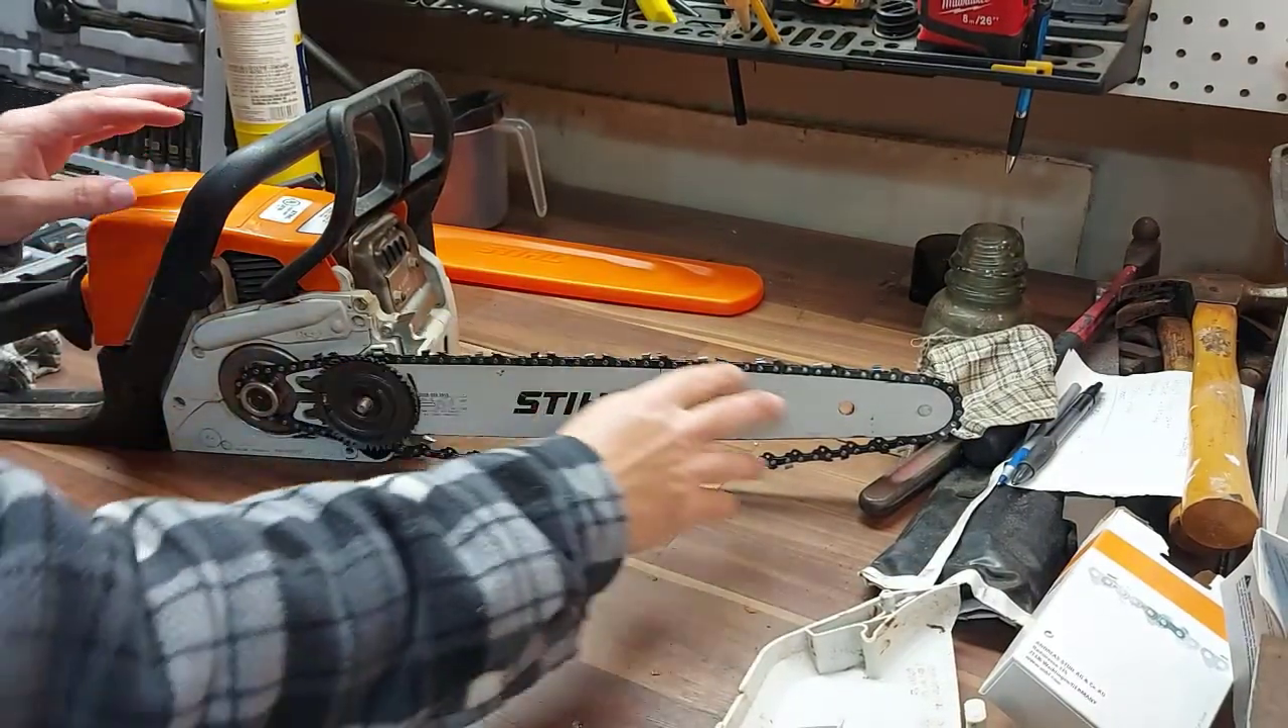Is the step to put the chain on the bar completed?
Yes.